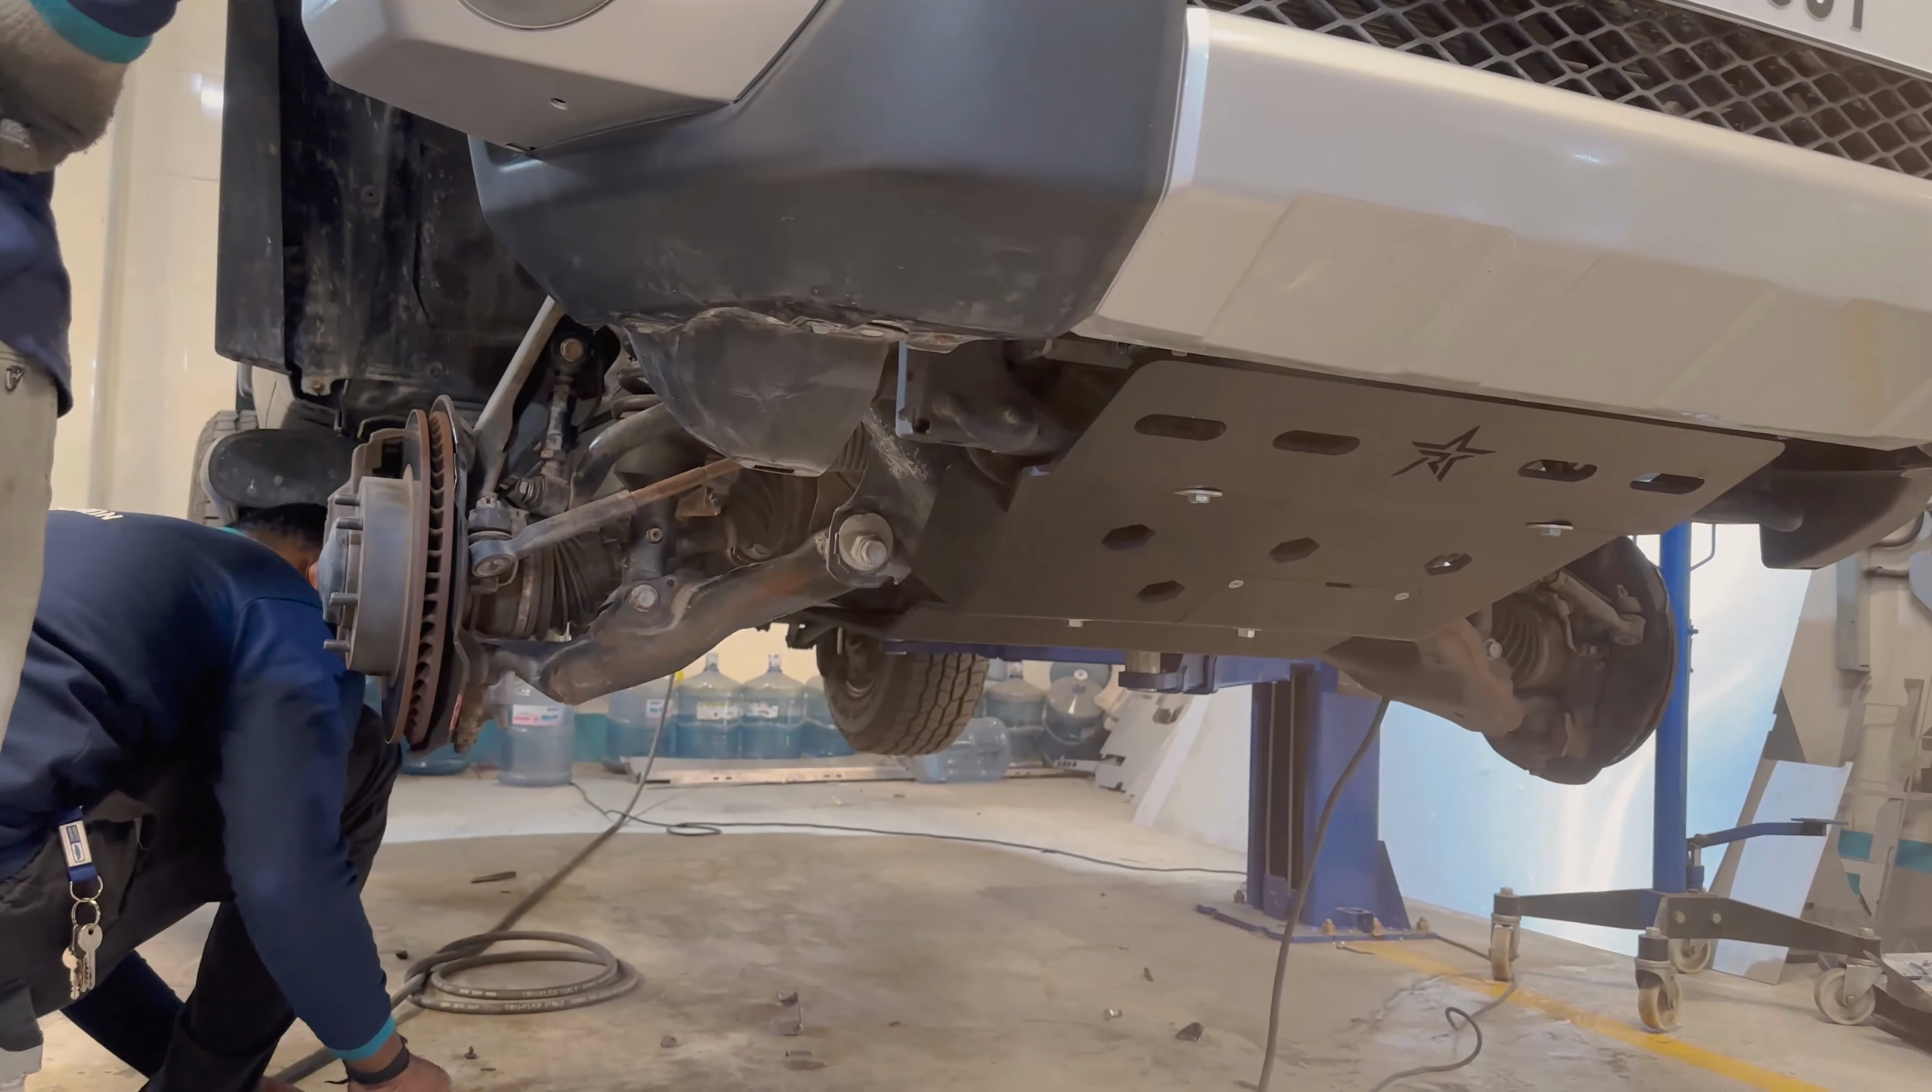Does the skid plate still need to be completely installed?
No.